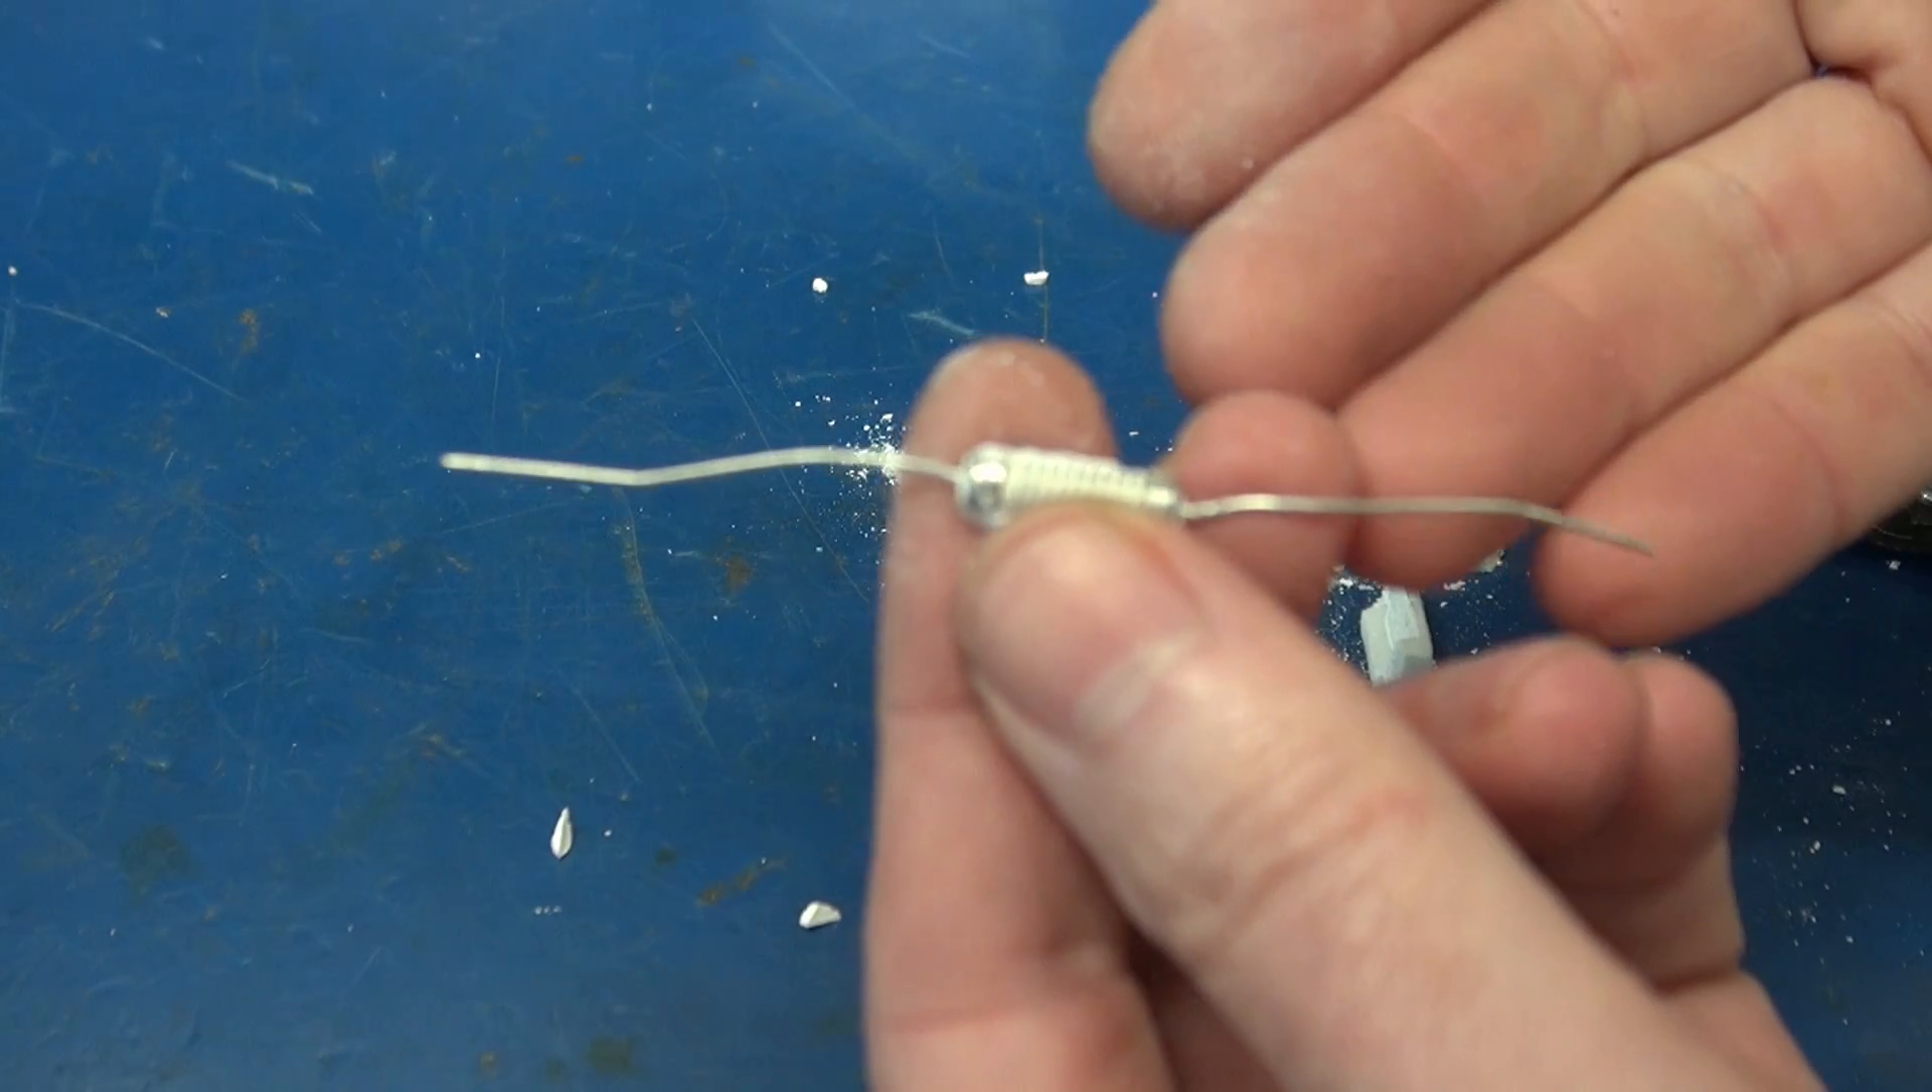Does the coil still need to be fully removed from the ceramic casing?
No.